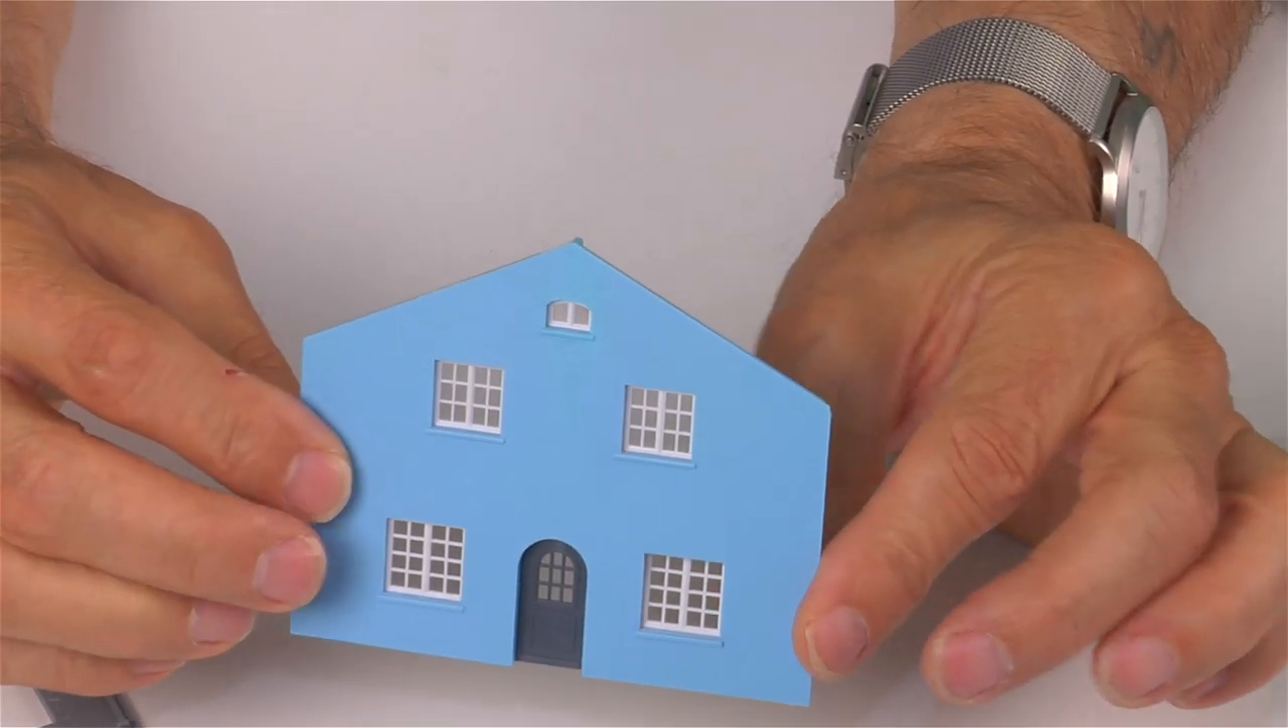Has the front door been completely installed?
Yes.